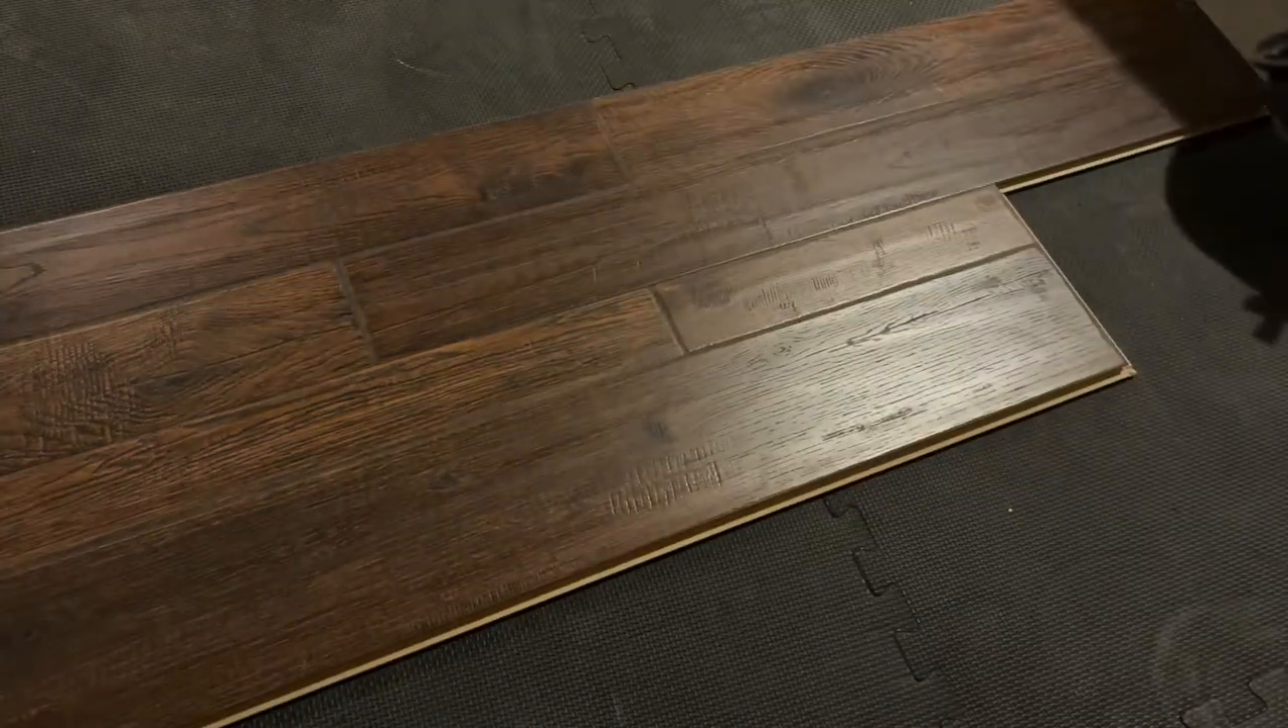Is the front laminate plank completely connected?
Yes.